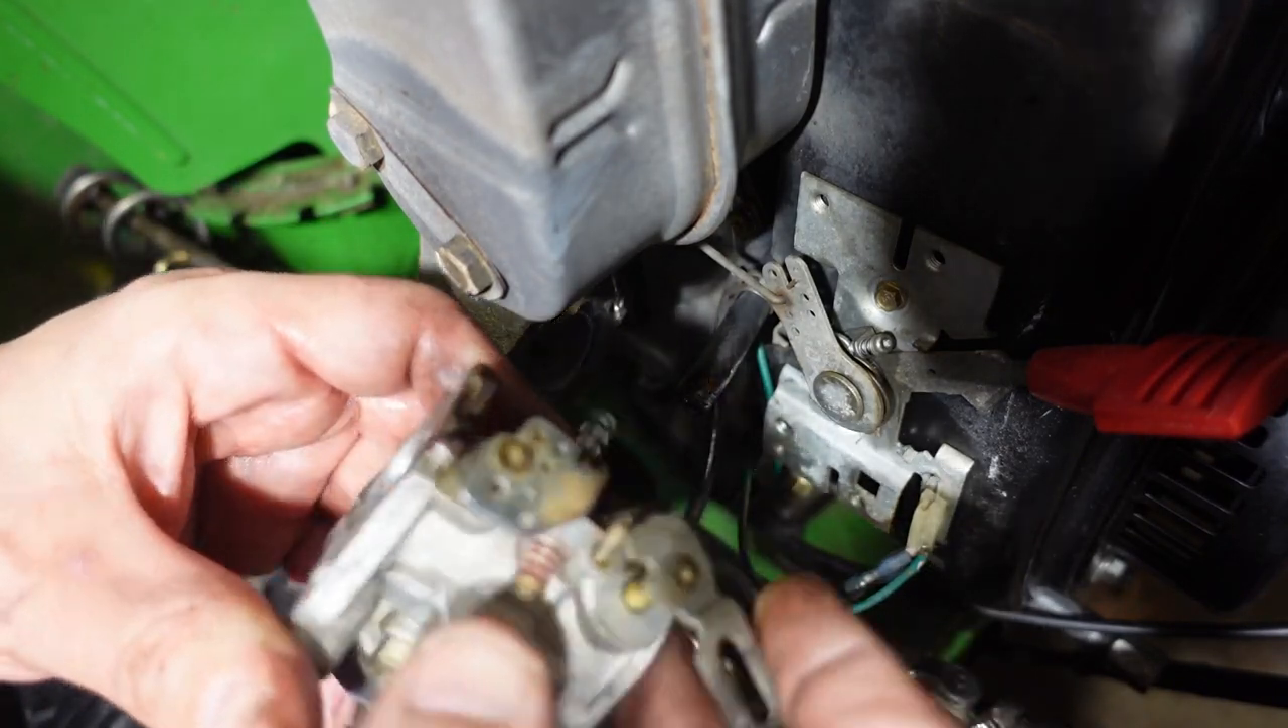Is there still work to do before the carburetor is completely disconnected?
No.